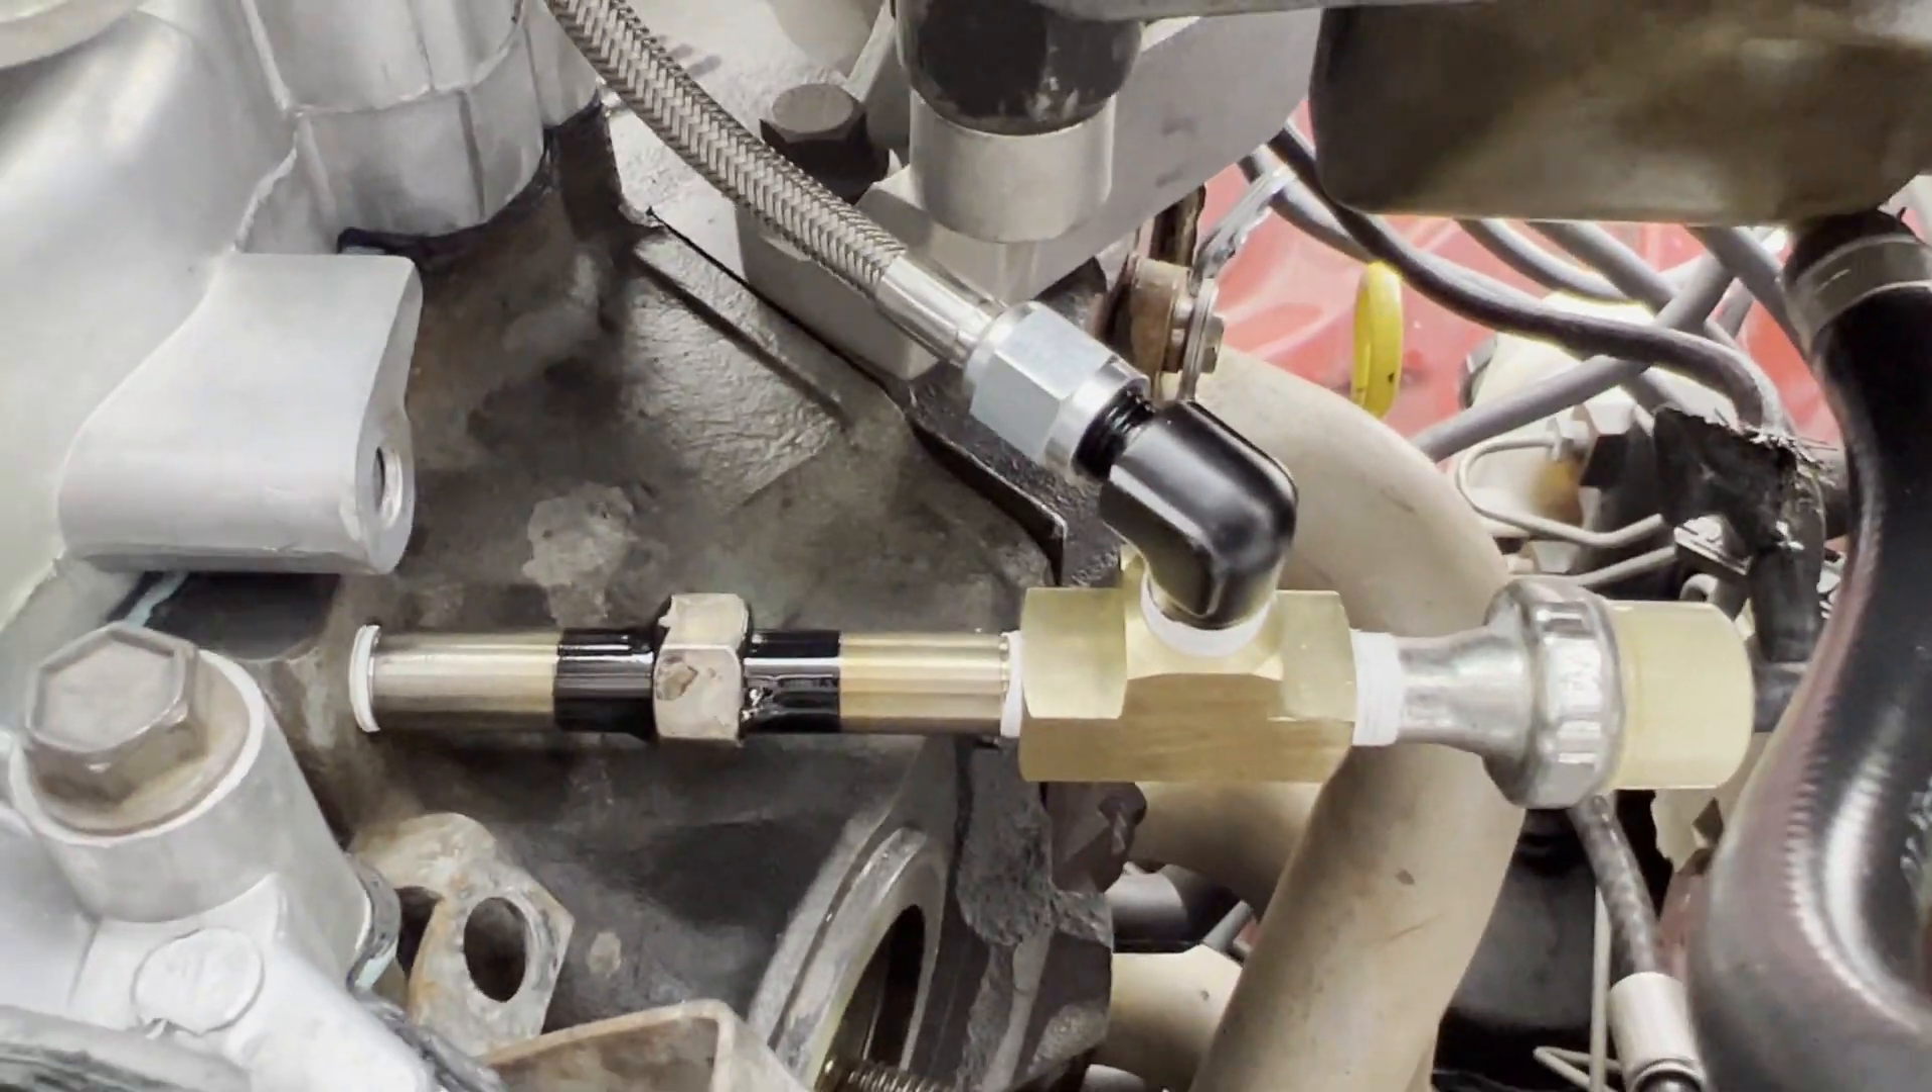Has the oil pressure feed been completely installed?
Yes.